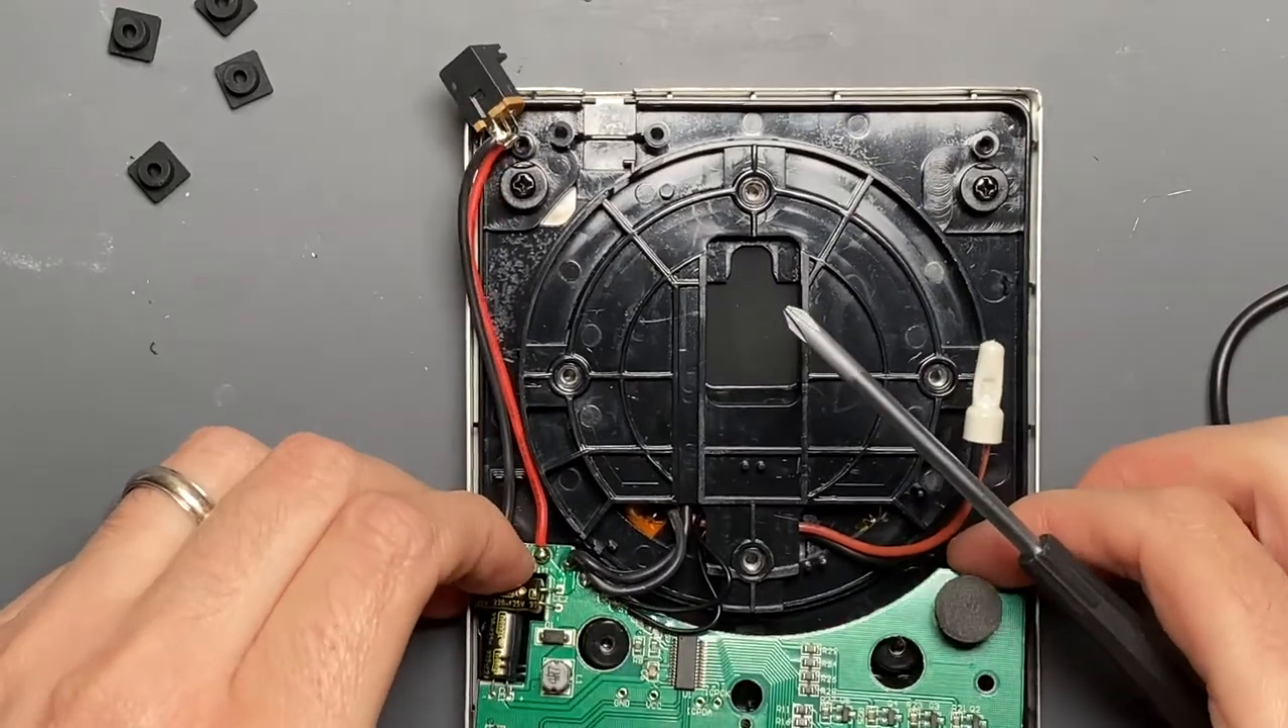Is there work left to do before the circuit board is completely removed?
Yes.